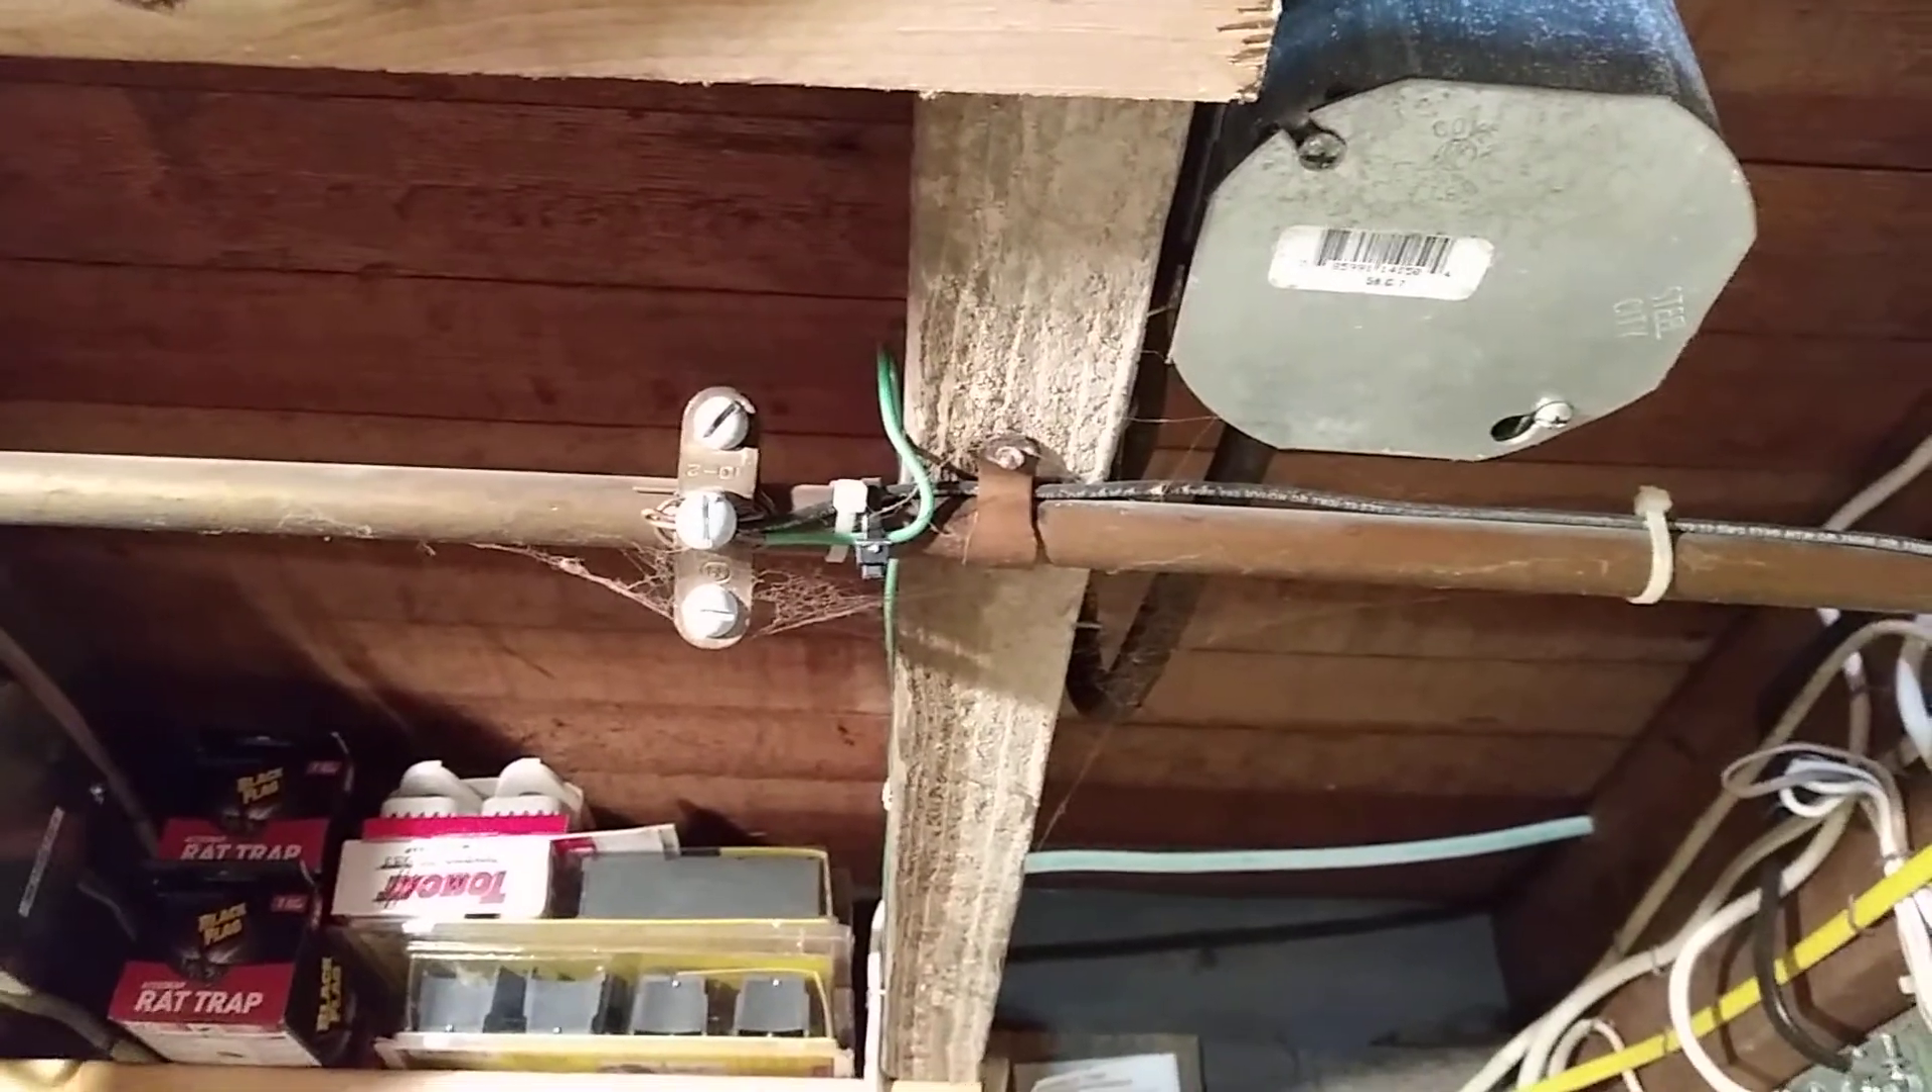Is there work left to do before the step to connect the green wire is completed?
No.